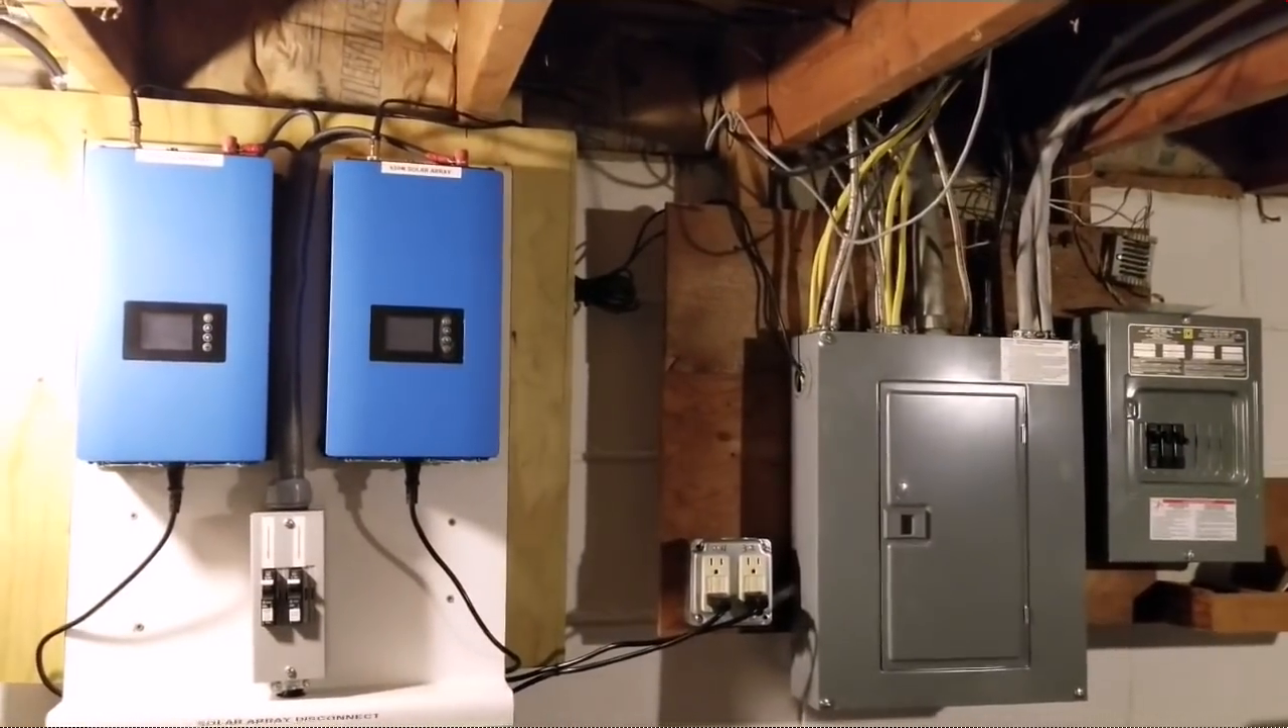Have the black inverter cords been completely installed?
Yes.